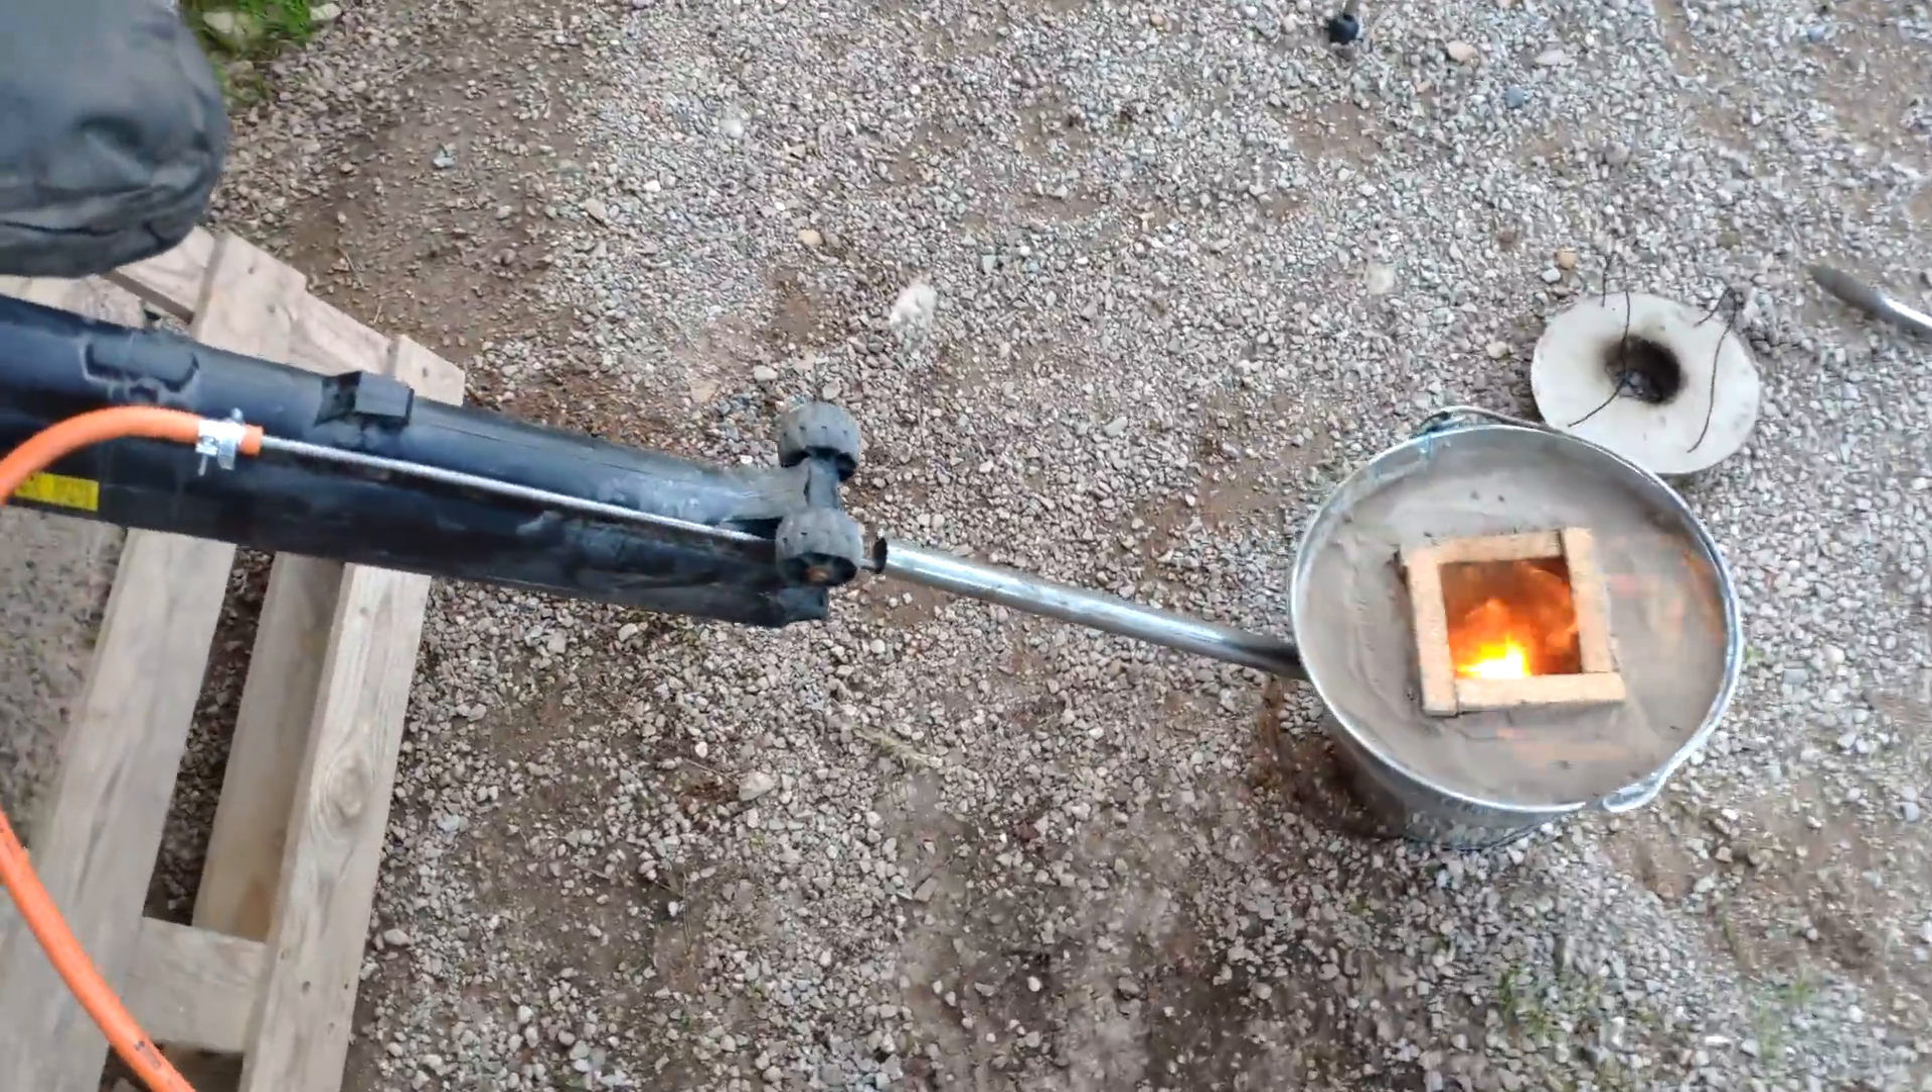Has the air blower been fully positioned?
Yes.